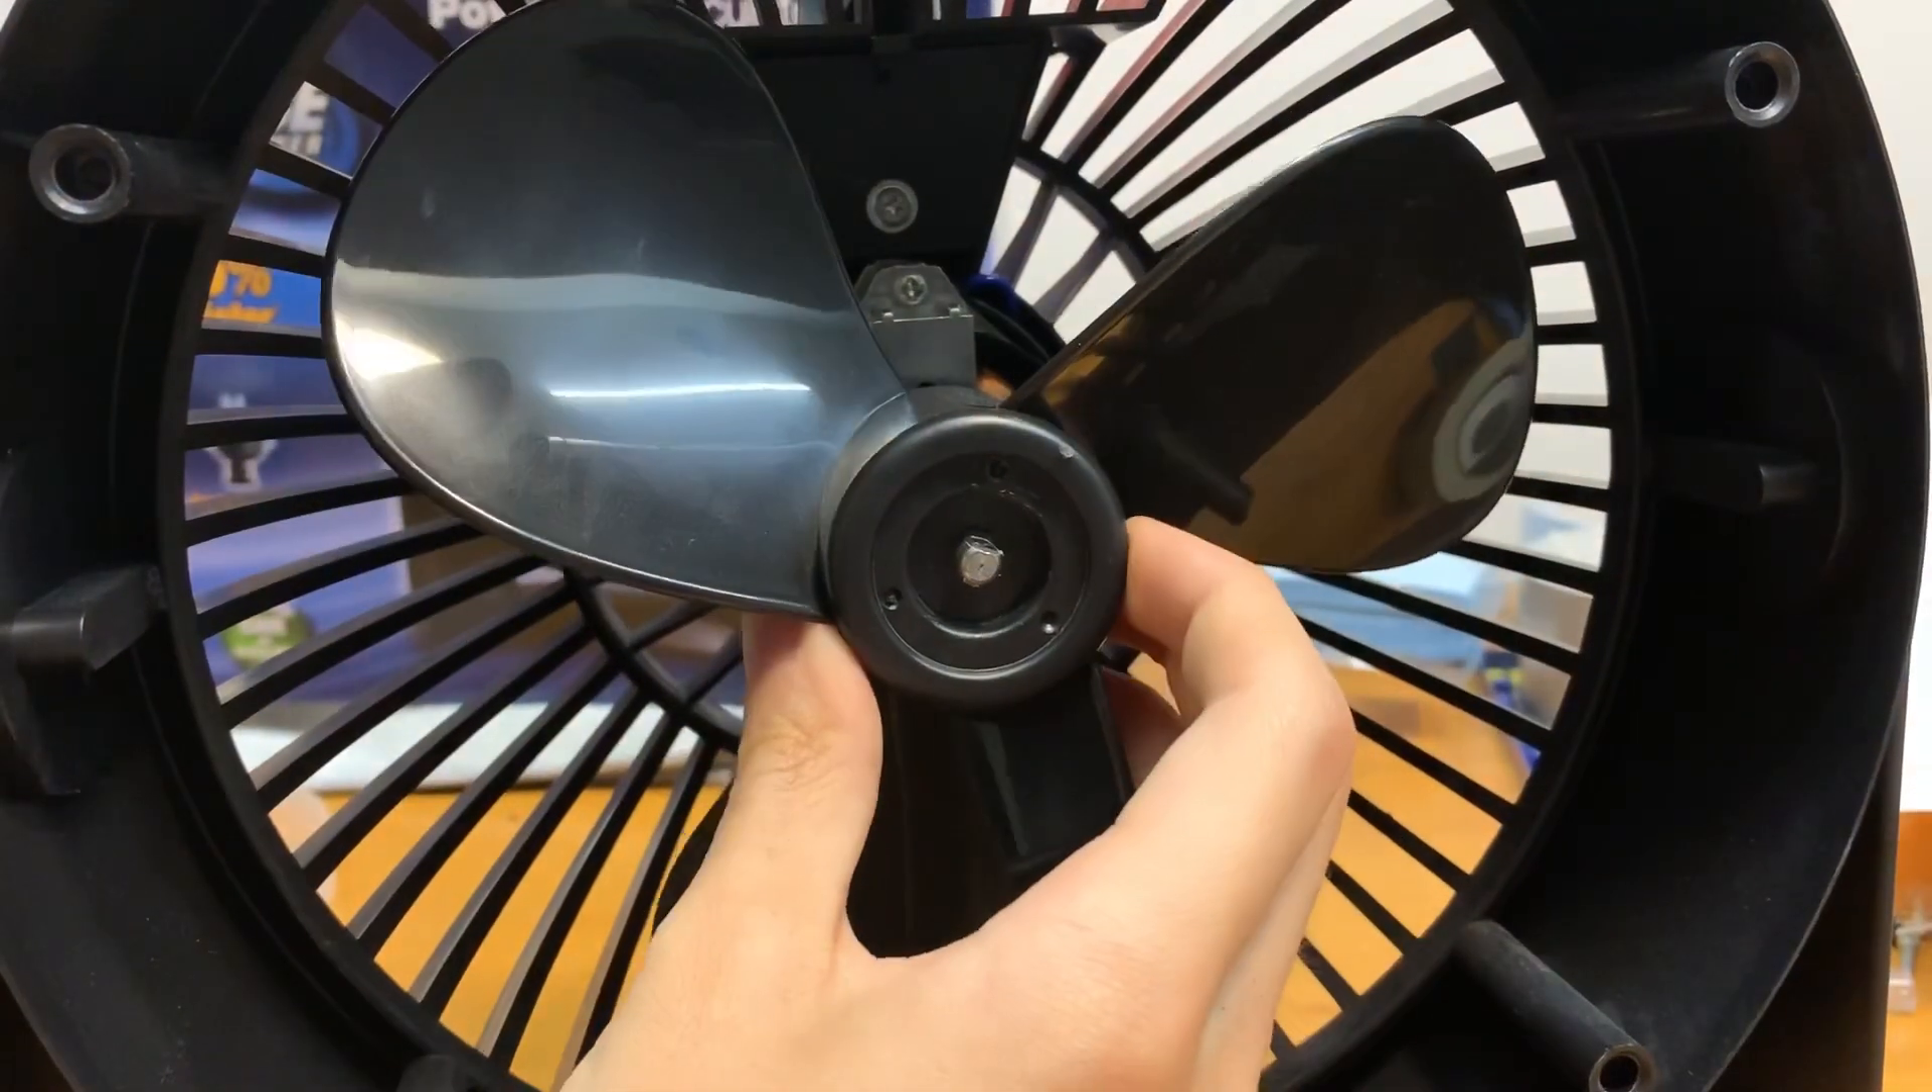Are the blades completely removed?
No.